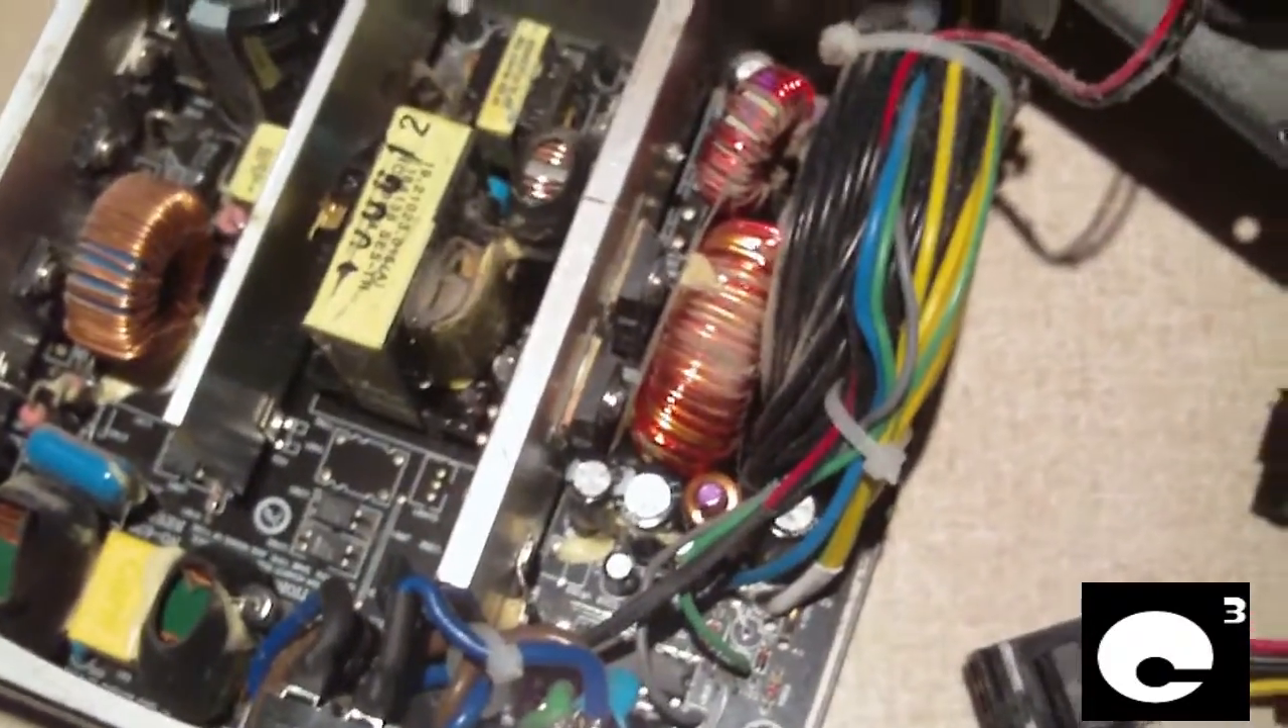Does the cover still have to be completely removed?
No.